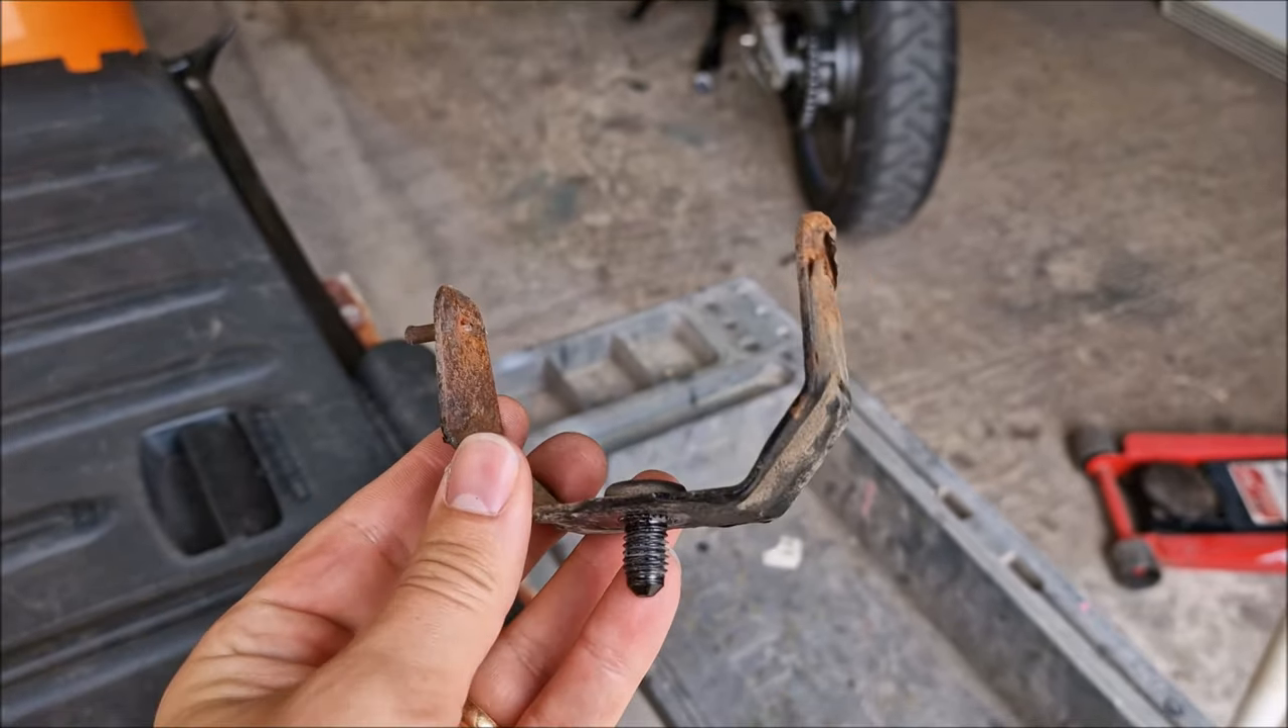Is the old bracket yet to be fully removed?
No.